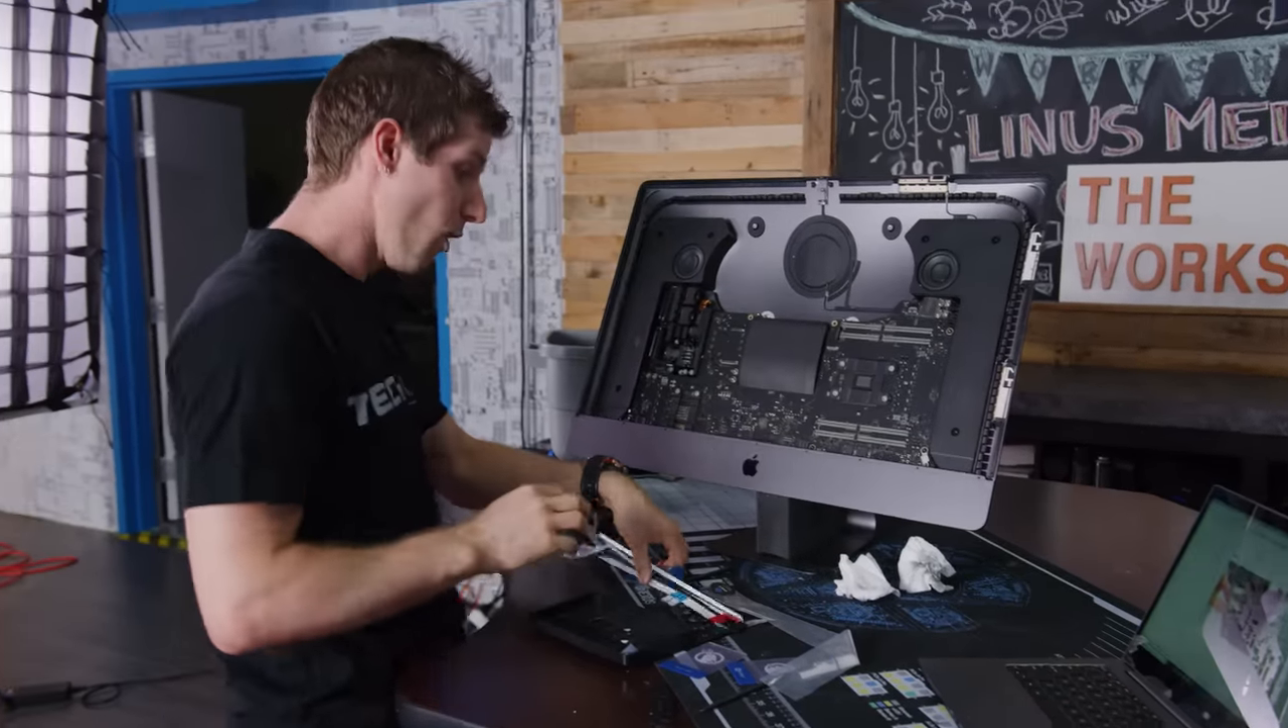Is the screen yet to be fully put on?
Yes.